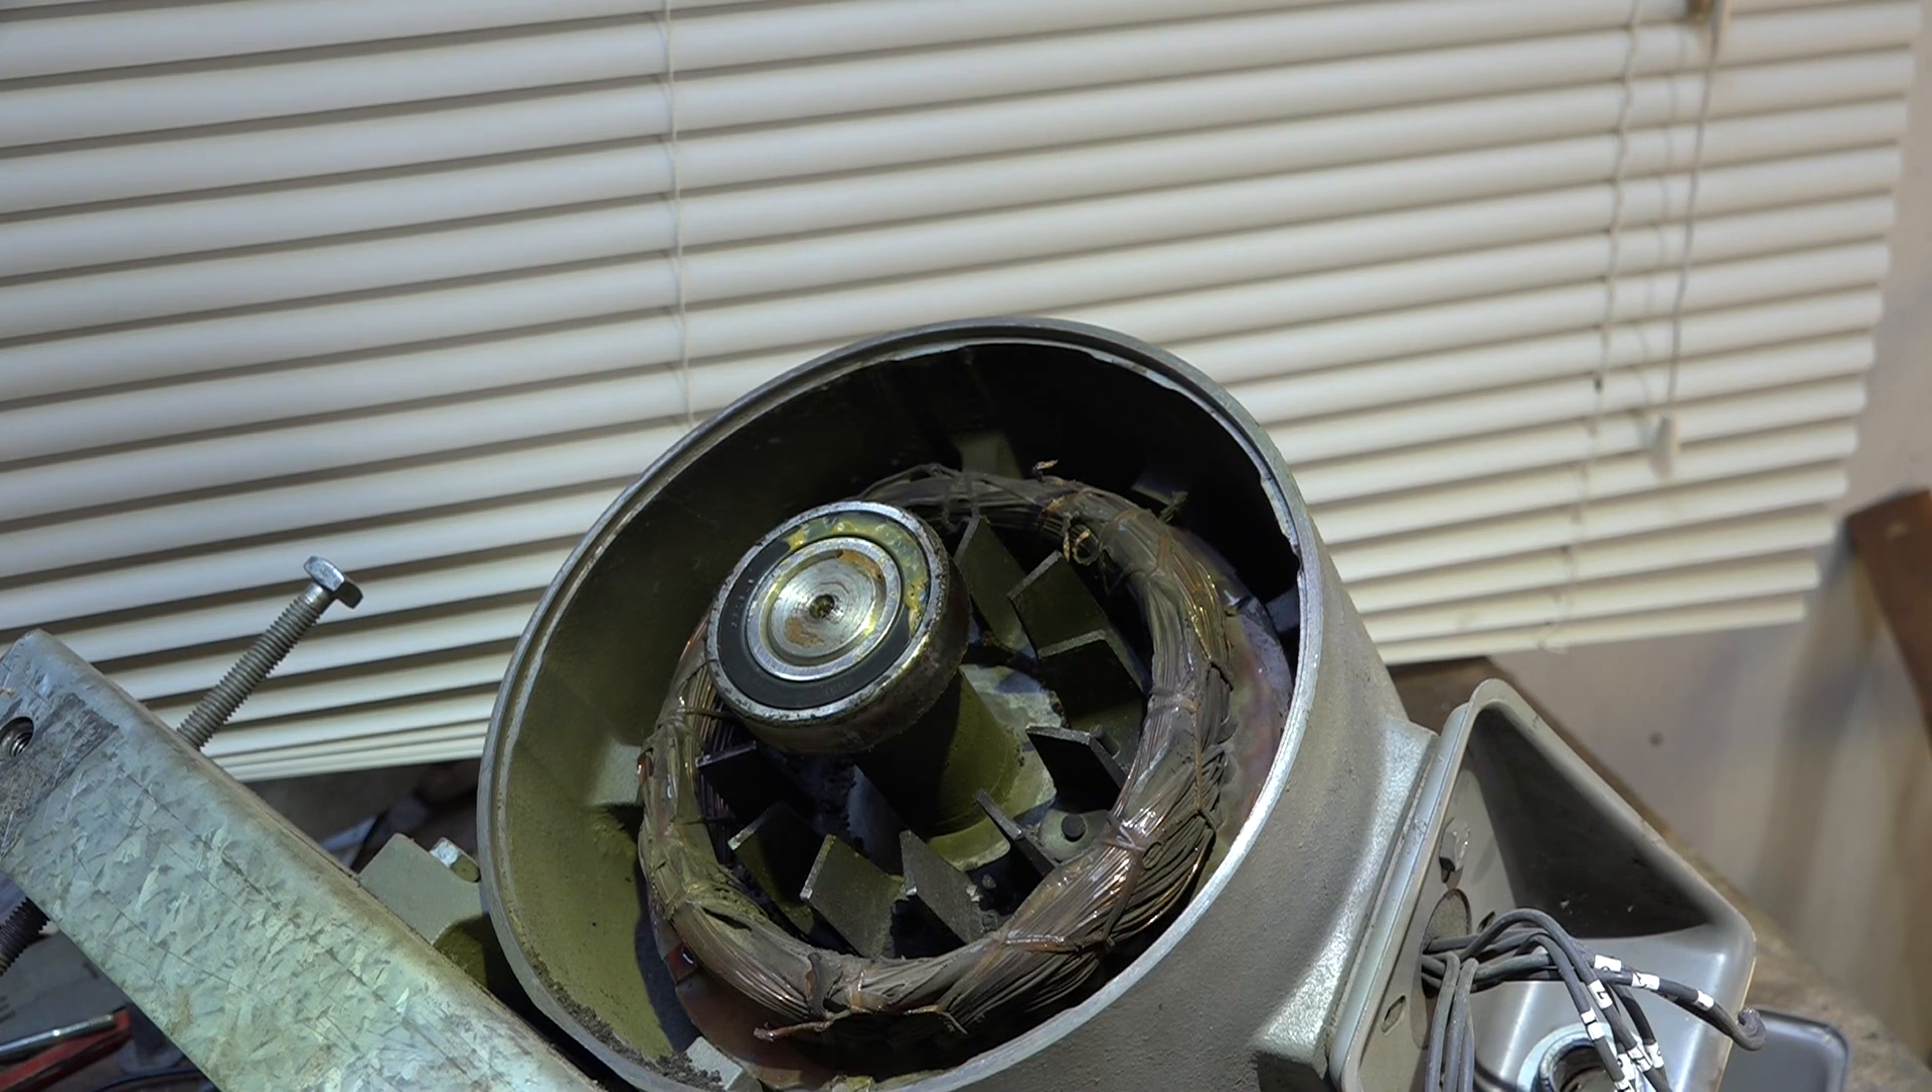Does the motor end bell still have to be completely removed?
No.